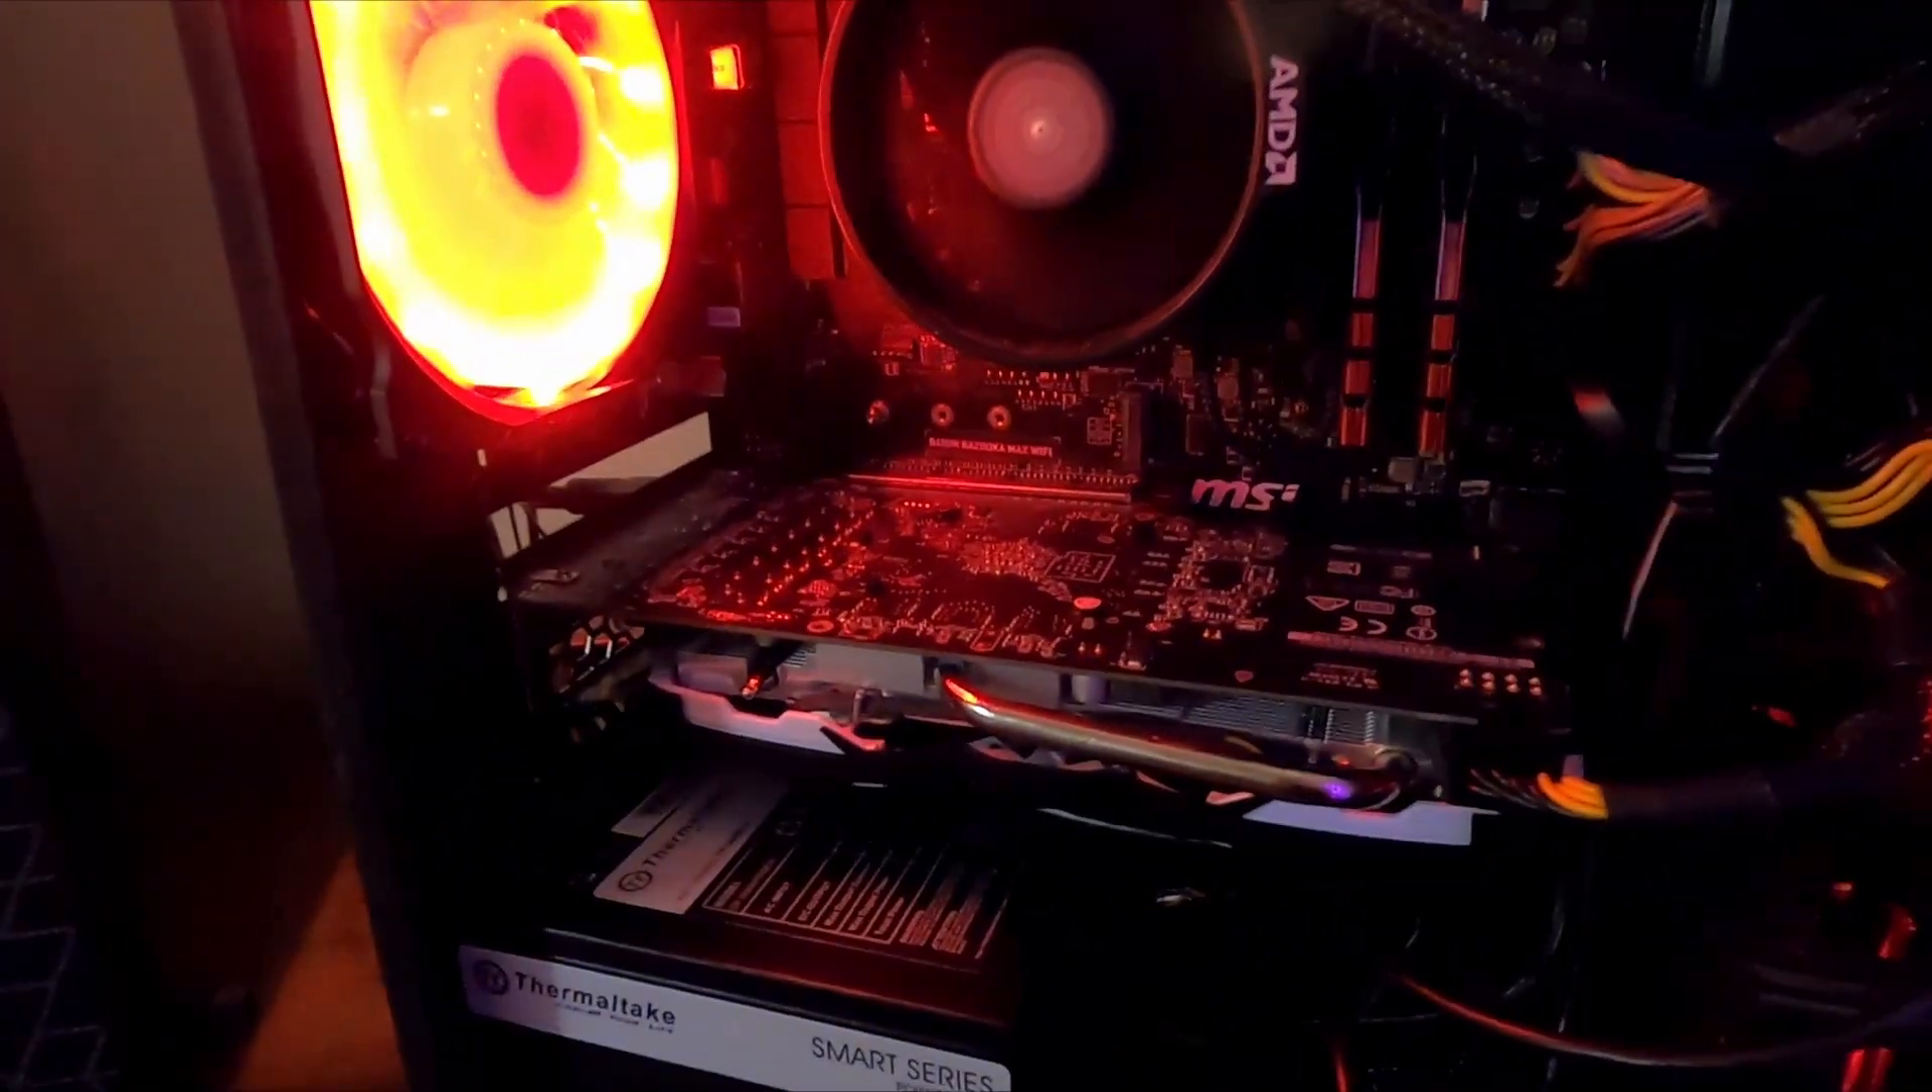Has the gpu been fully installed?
Yes.